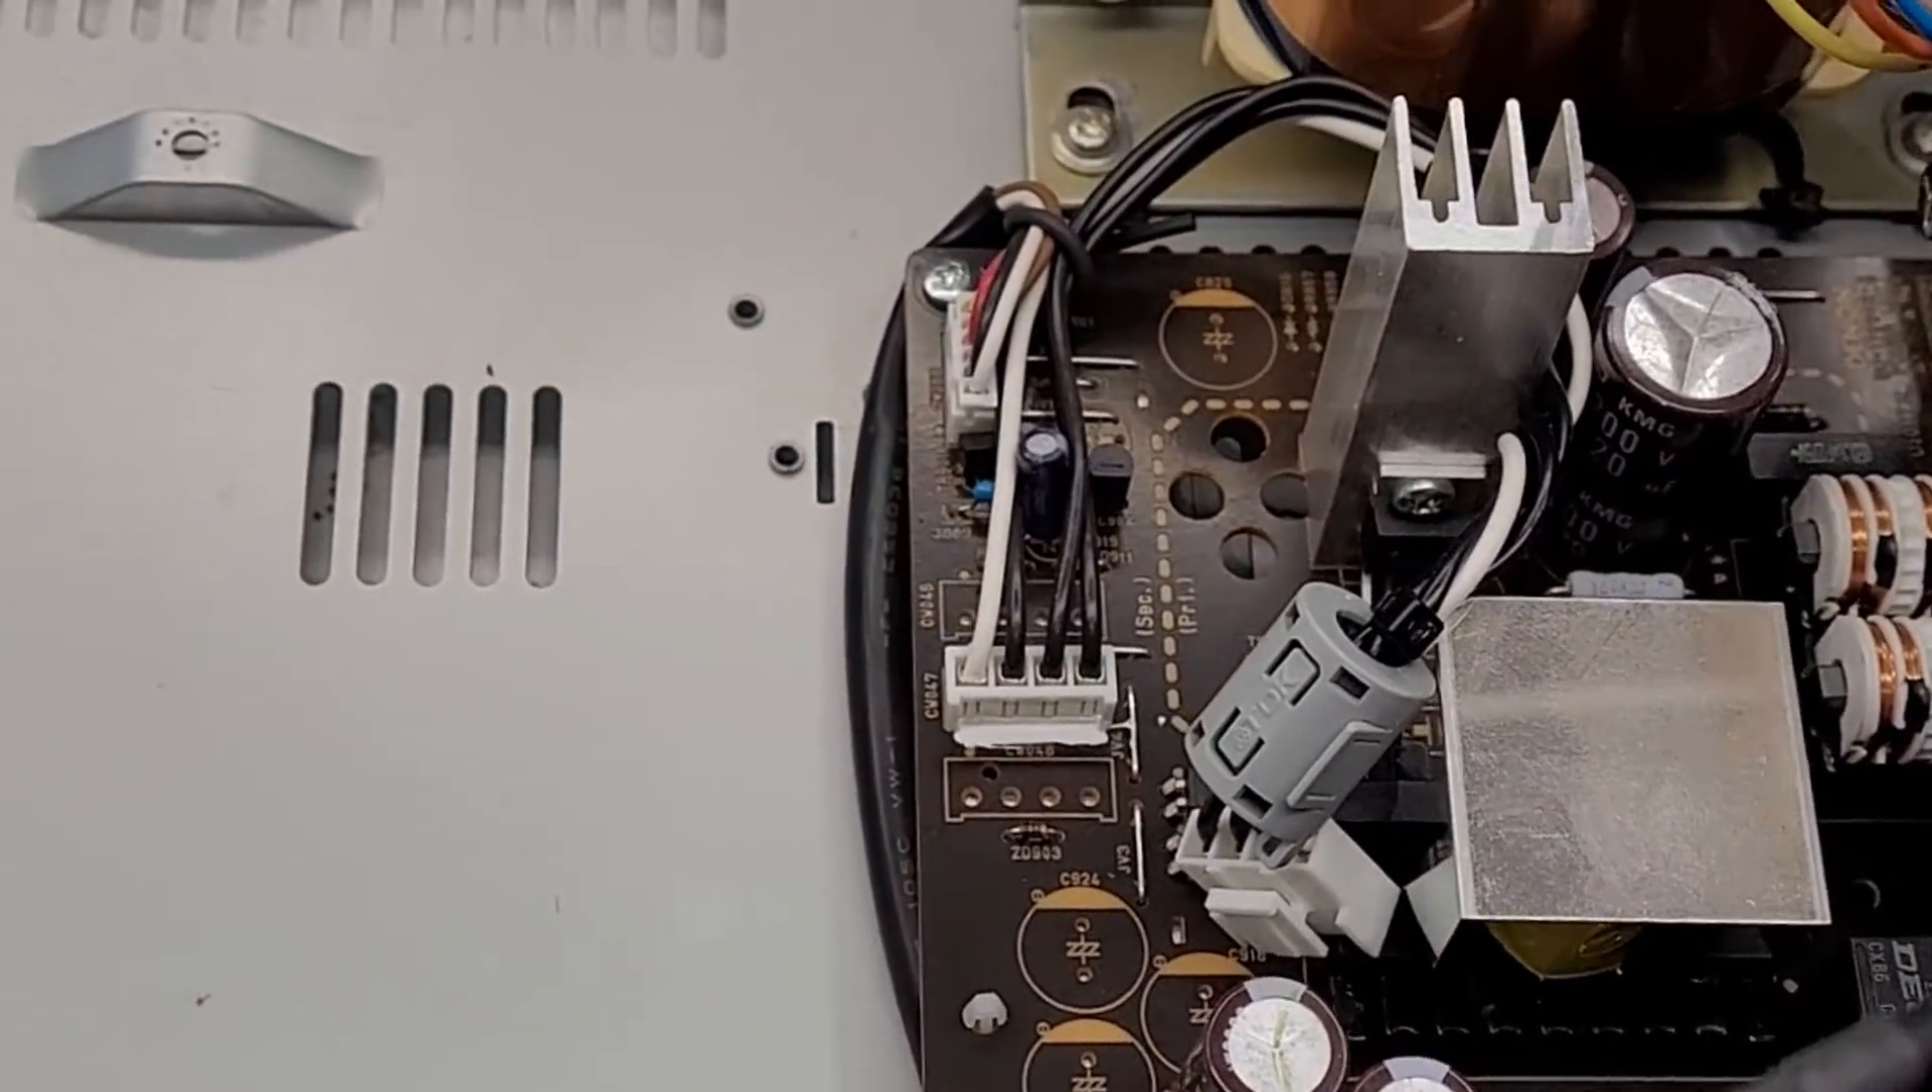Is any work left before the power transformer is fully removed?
Yes.